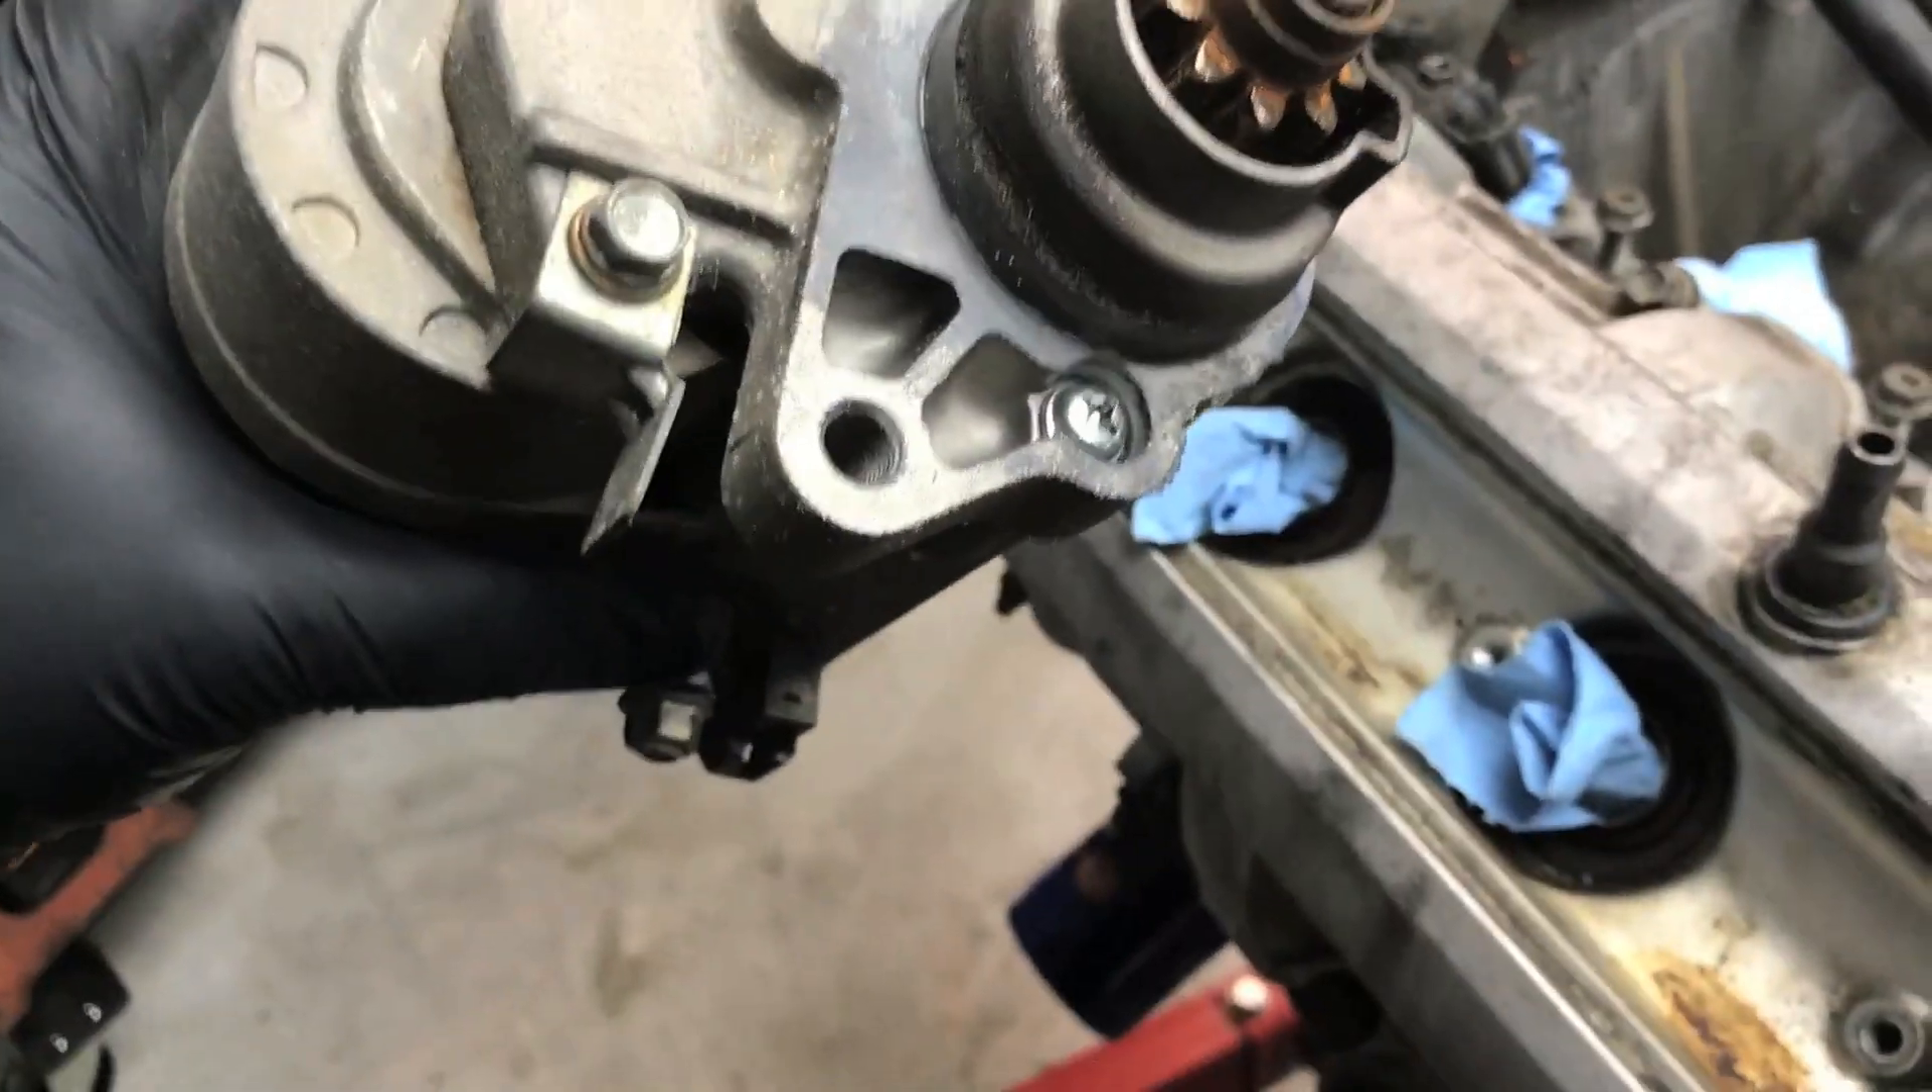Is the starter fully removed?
Yes.